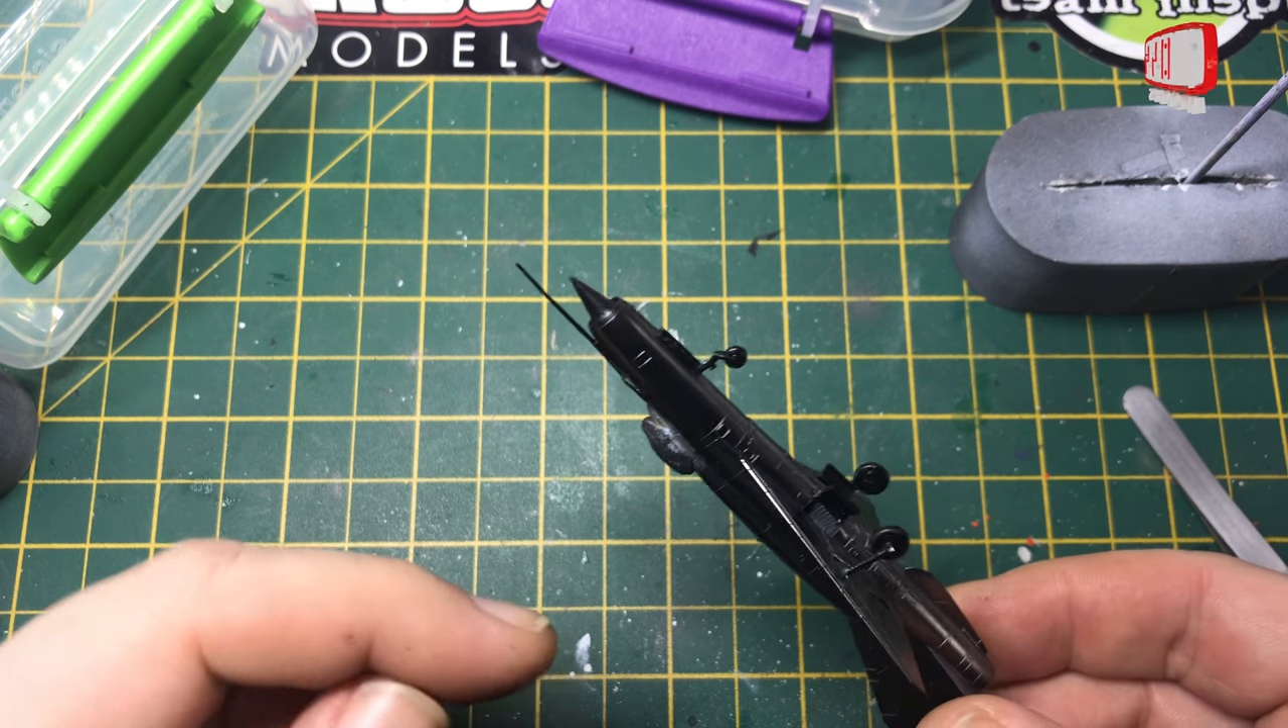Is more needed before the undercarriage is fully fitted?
No.